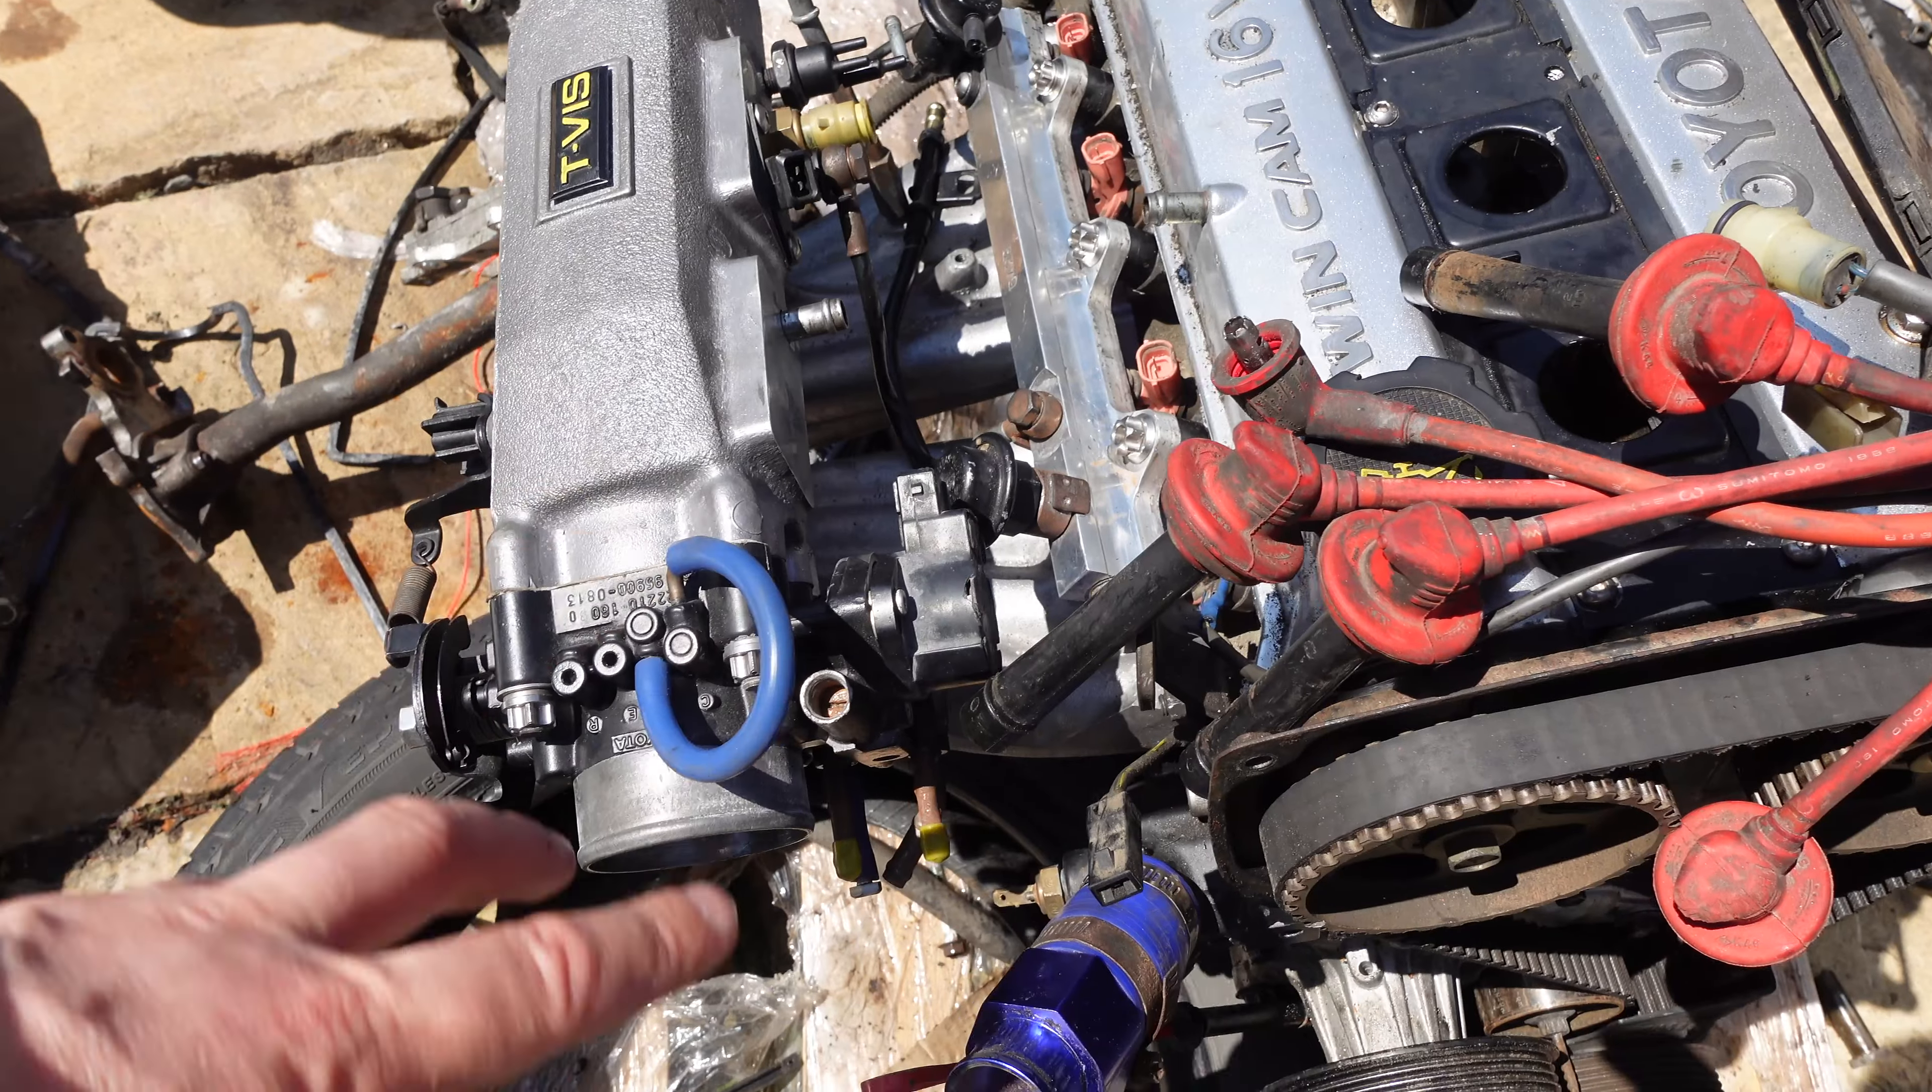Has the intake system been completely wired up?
No.